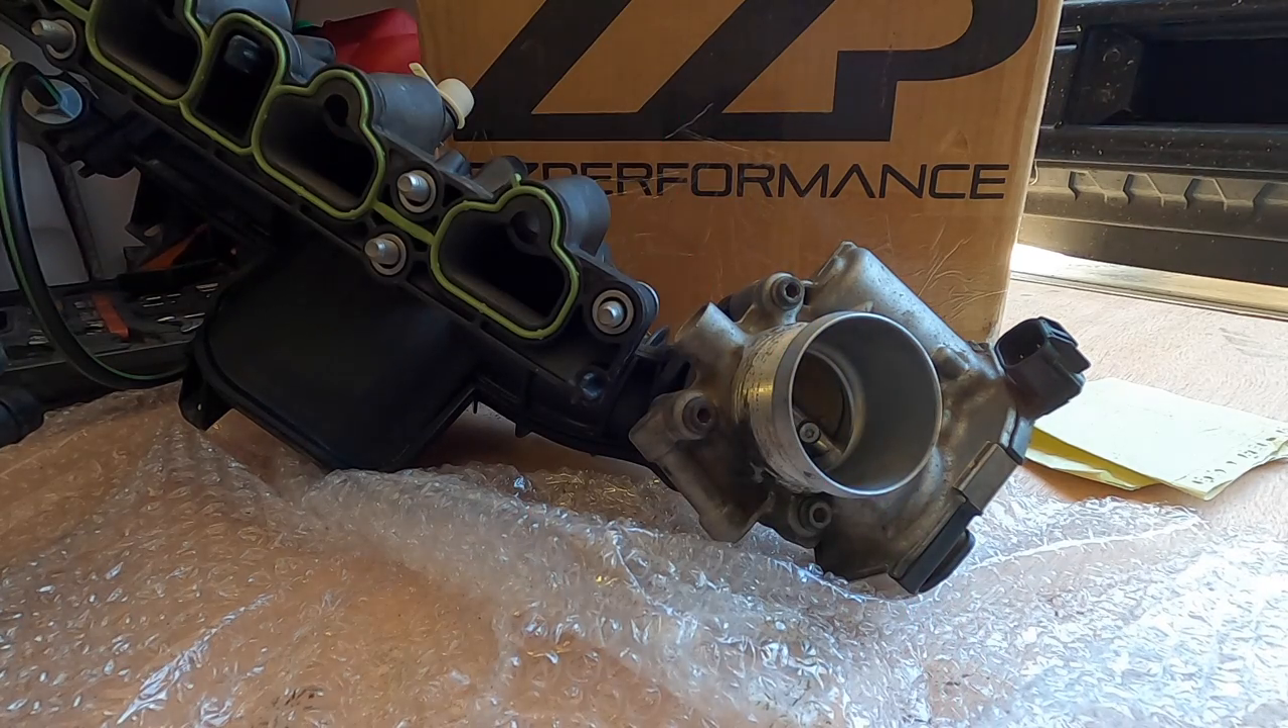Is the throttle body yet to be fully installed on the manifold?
No.